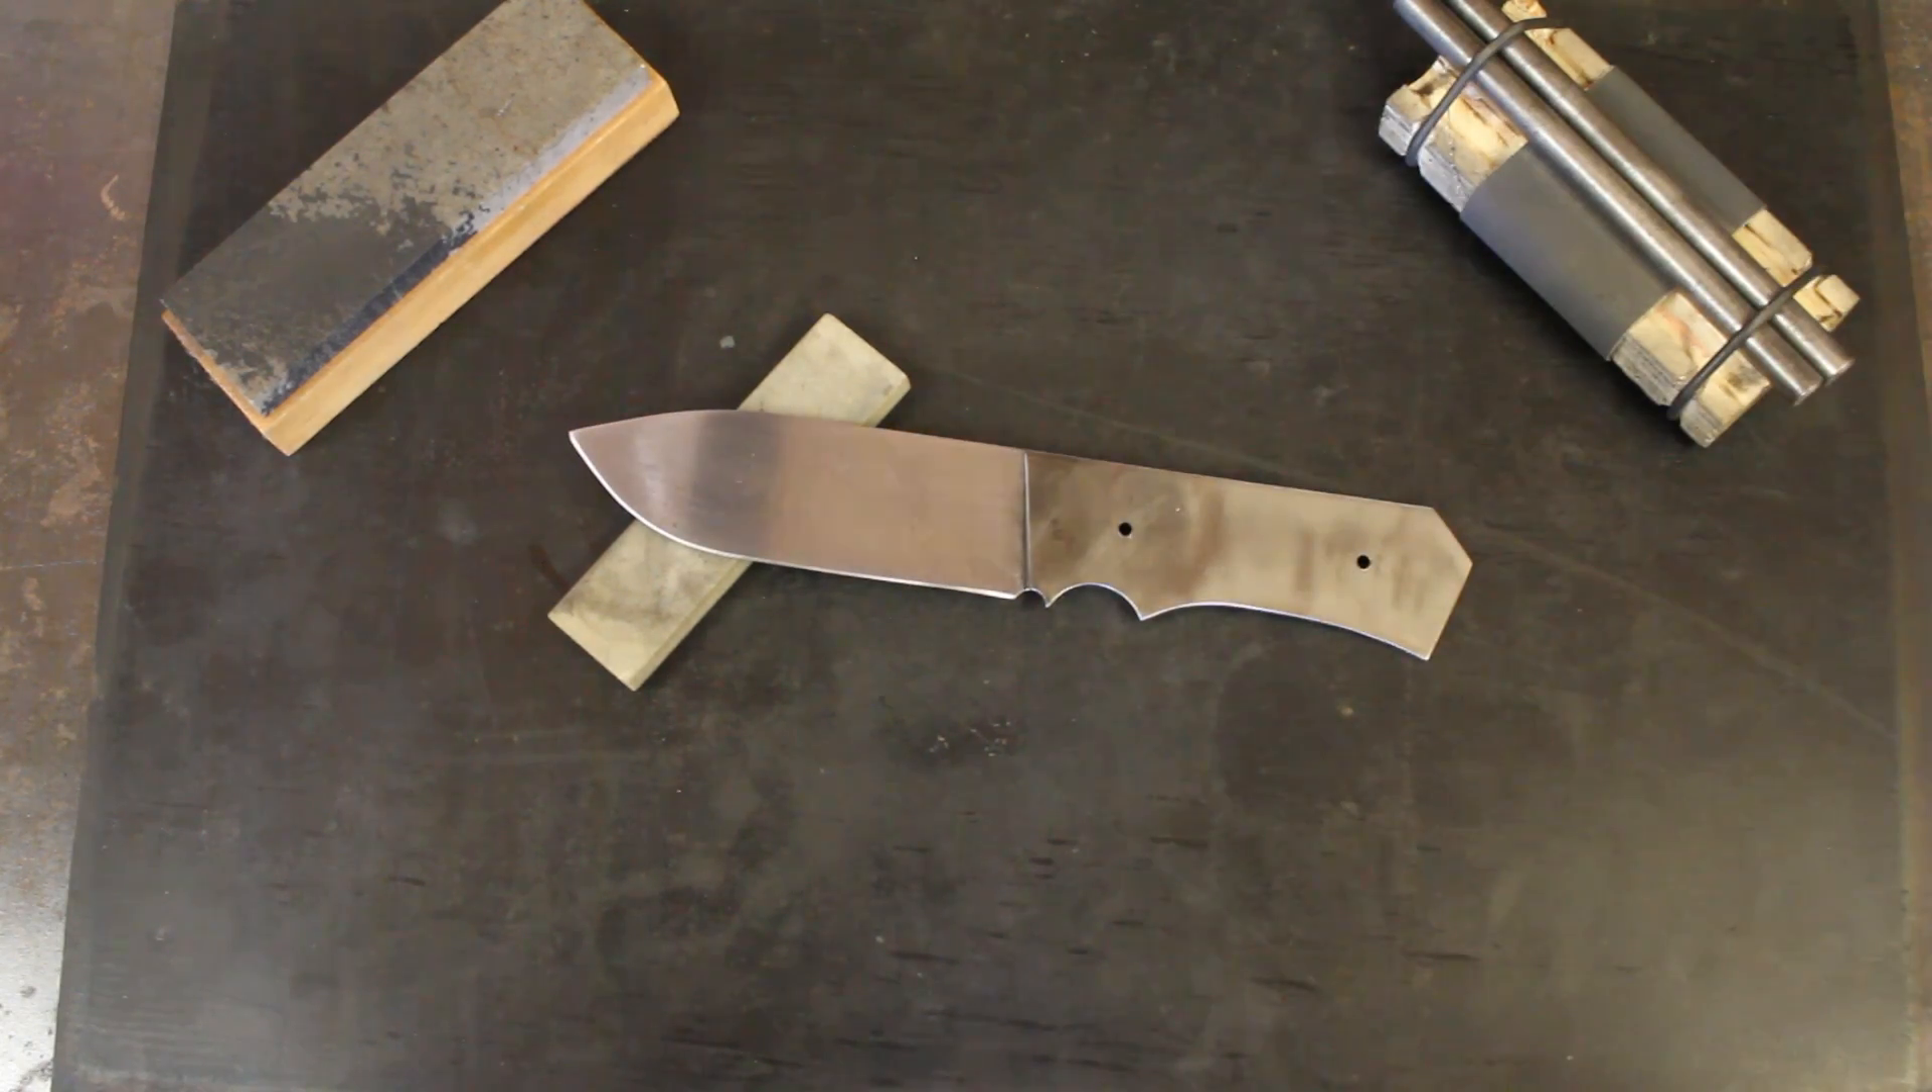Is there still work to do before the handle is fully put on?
Yes.